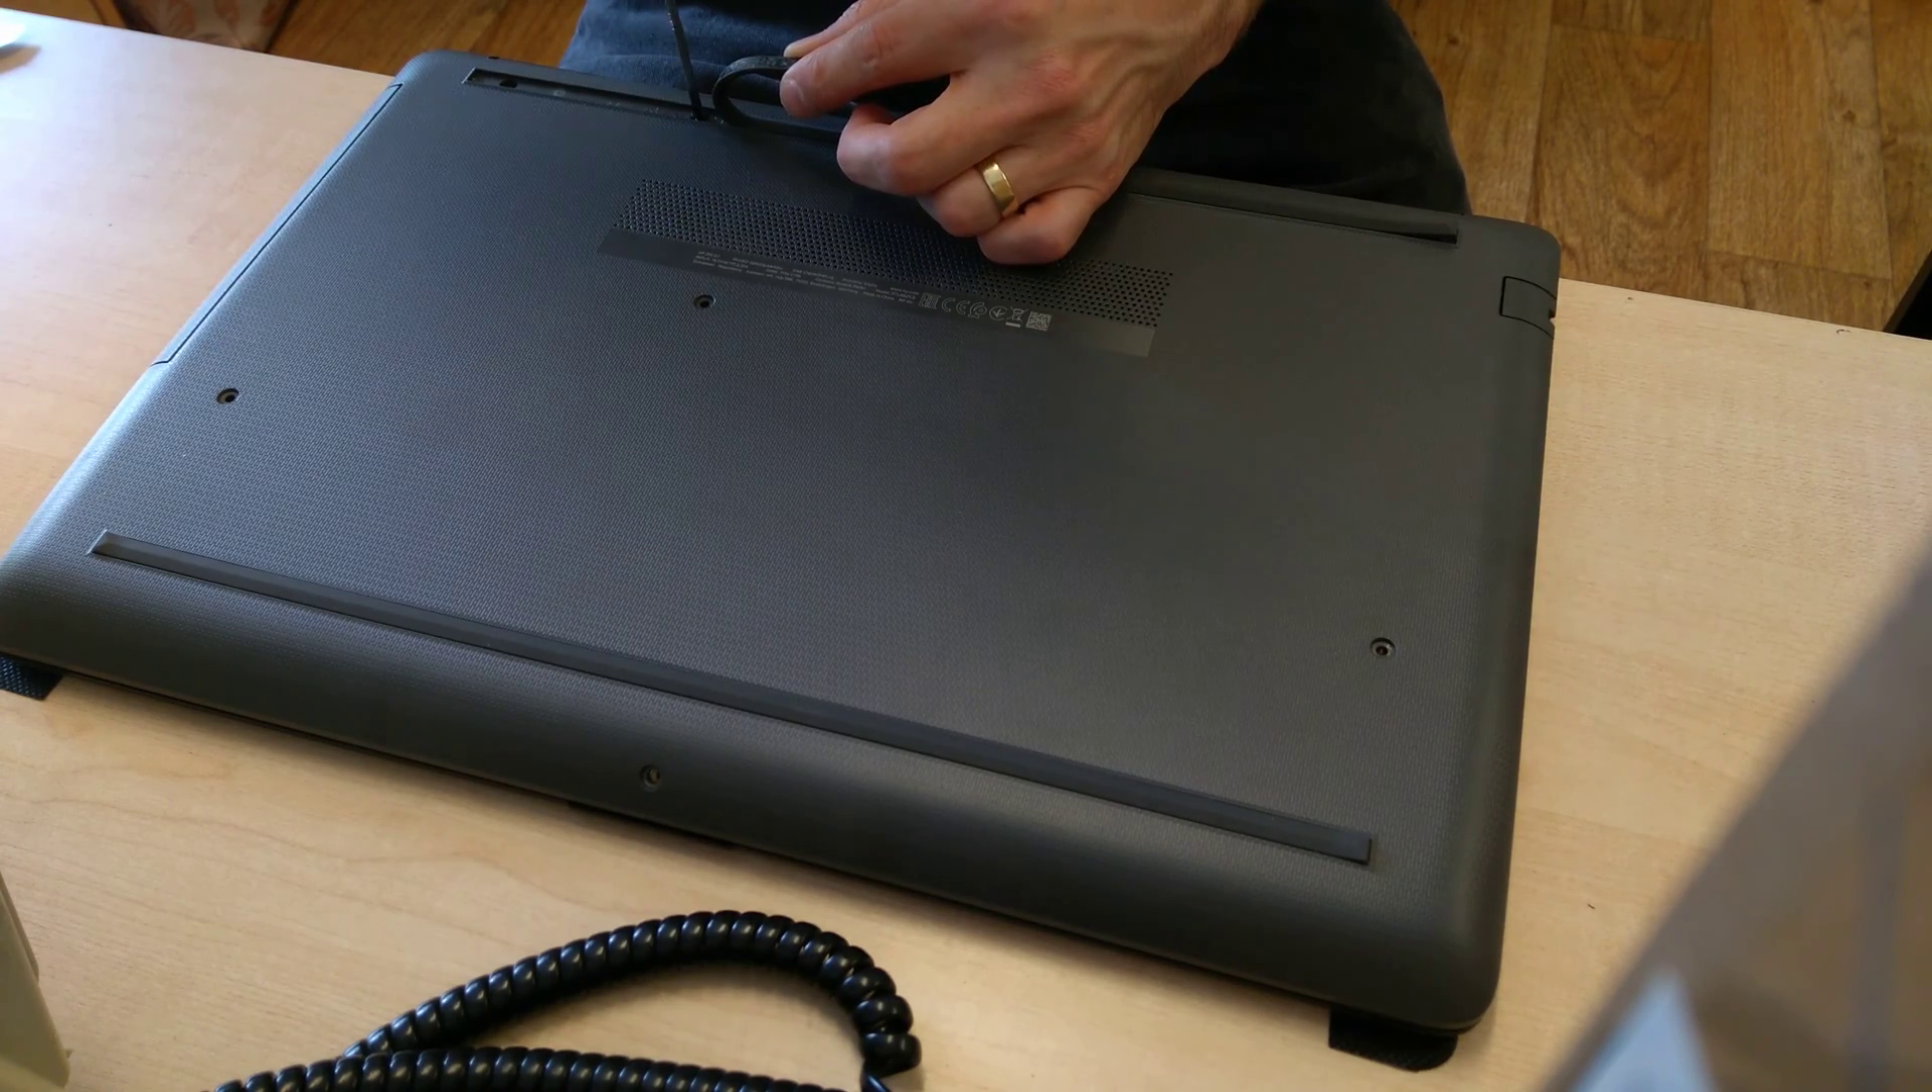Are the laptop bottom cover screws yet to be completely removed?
Yes.